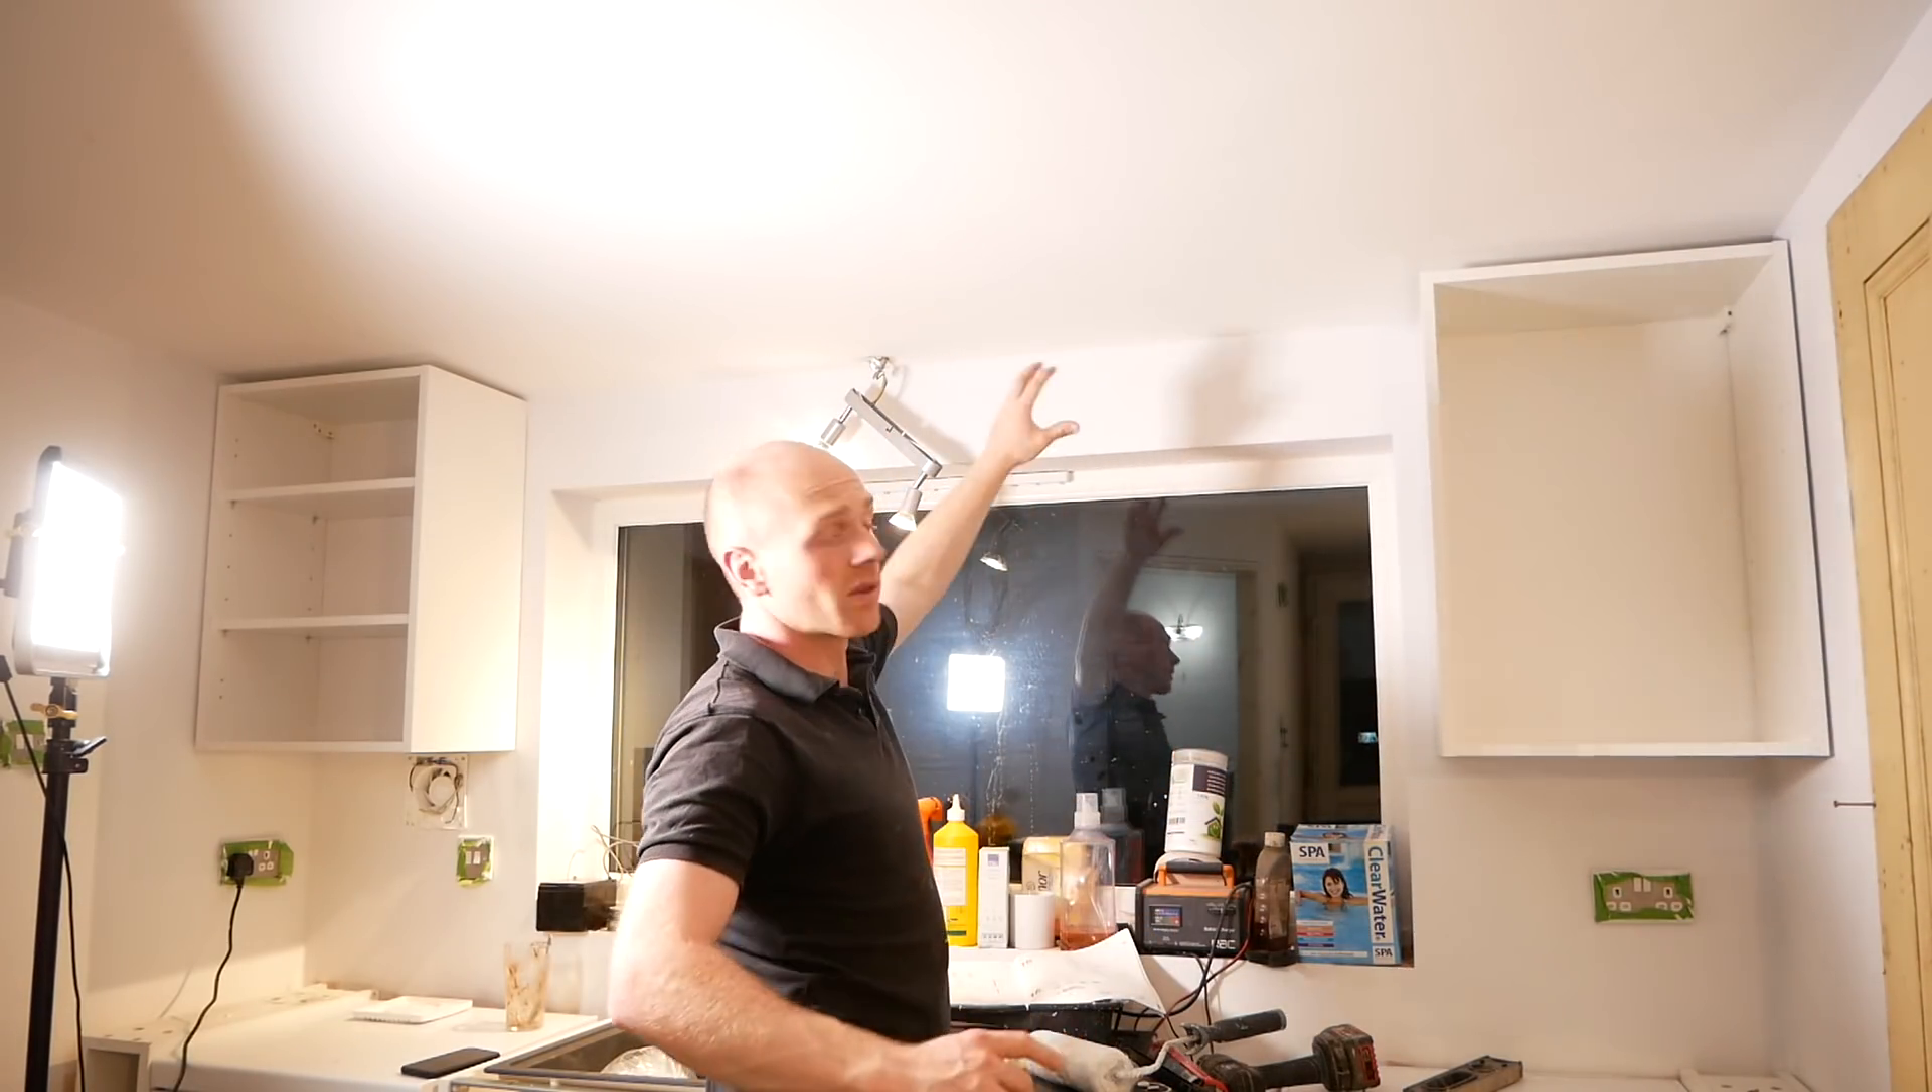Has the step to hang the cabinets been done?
Yes.